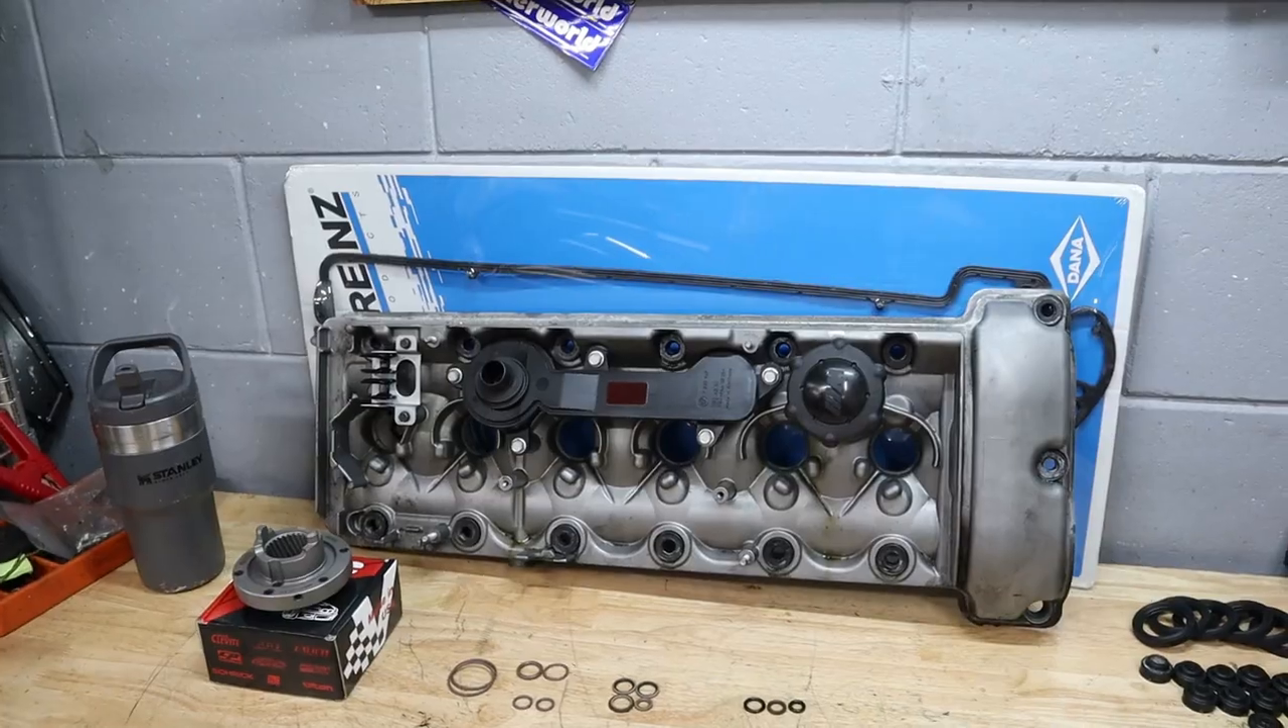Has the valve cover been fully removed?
Yes.